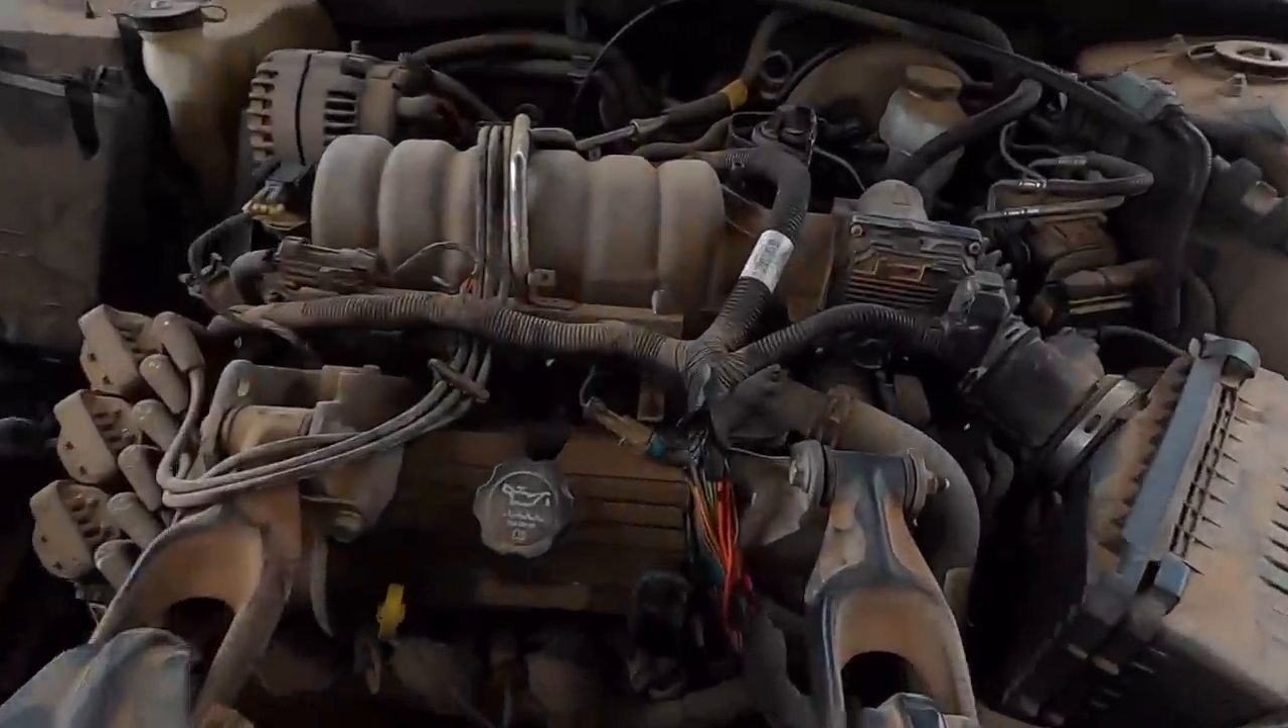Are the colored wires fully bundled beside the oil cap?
No.